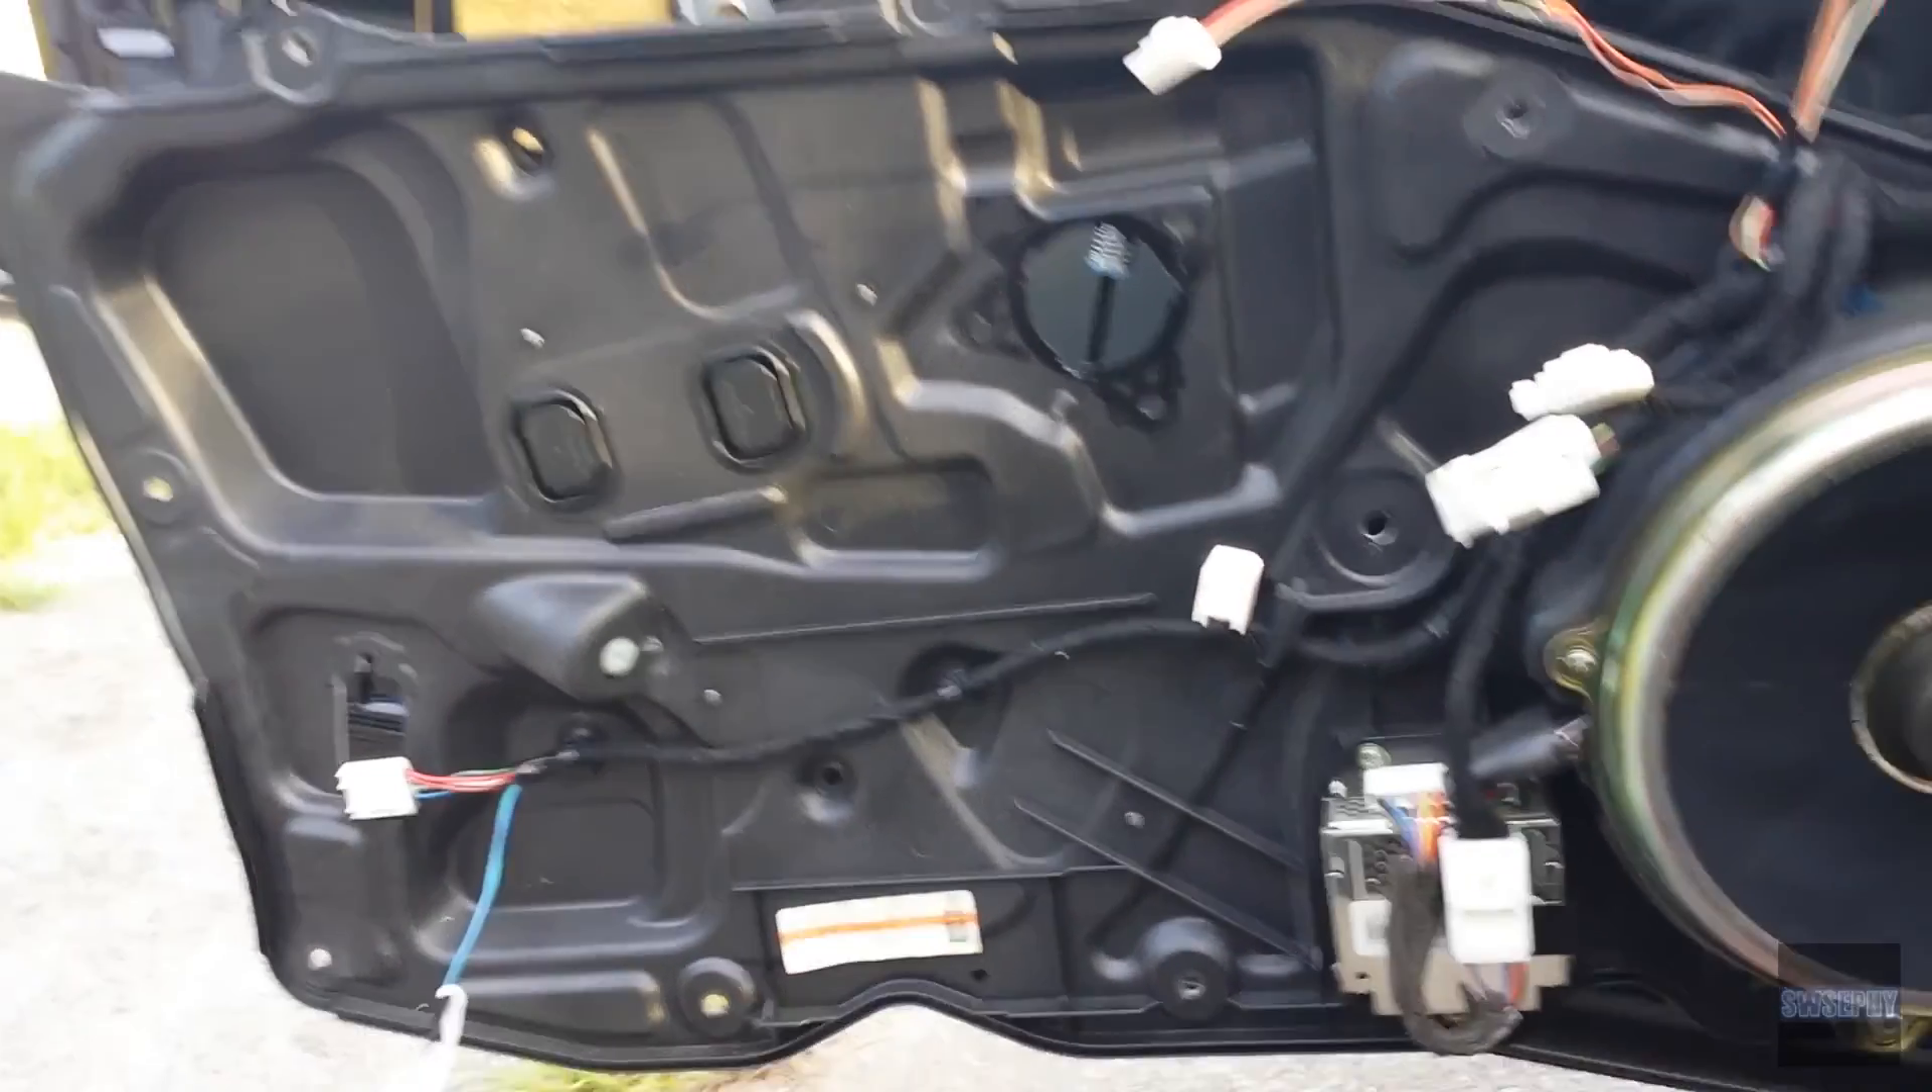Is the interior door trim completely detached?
Yes.